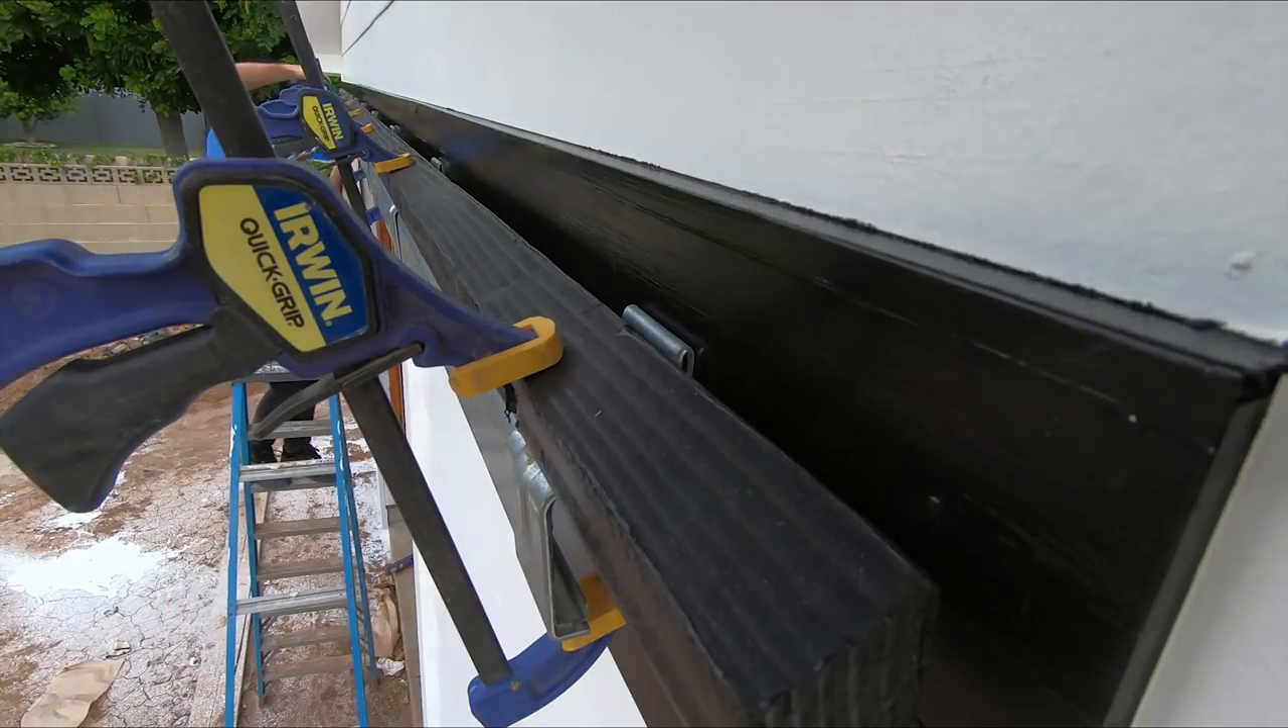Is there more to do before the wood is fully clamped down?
No.